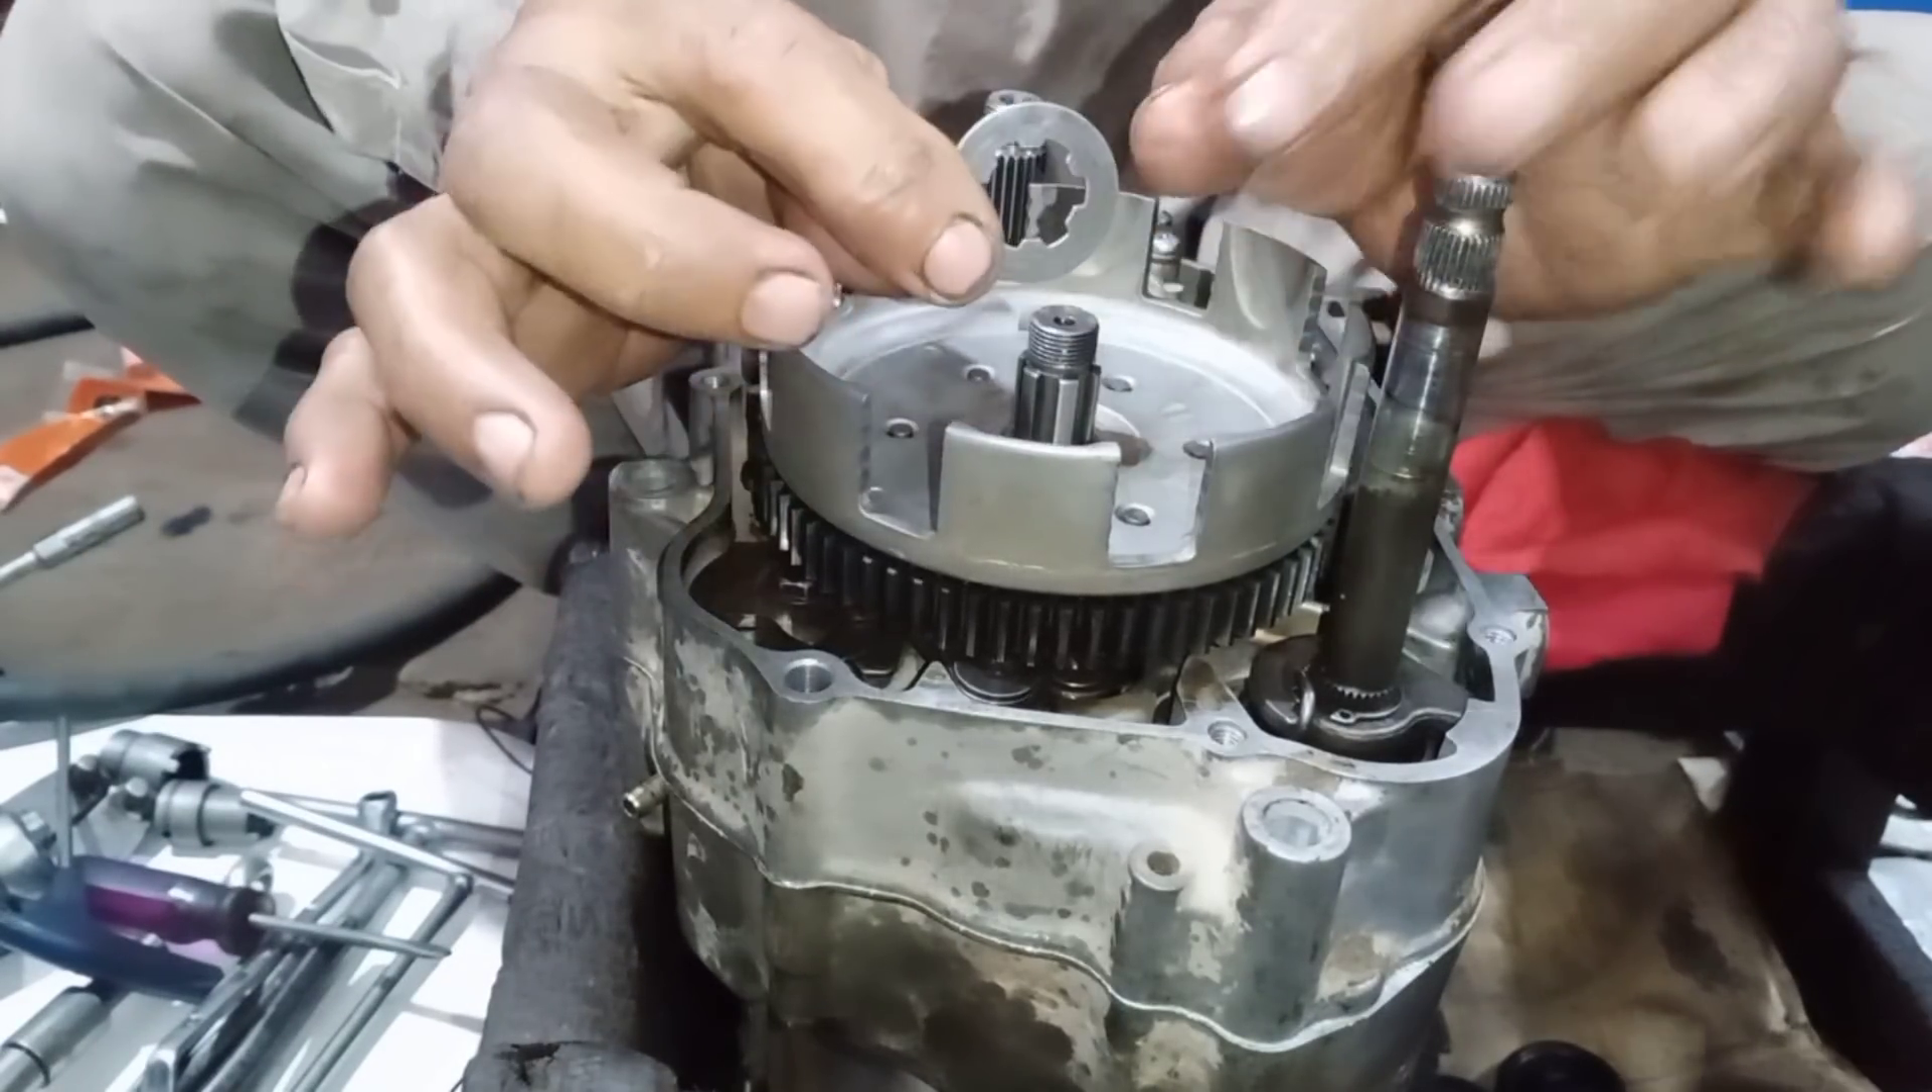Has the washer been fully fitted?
No.